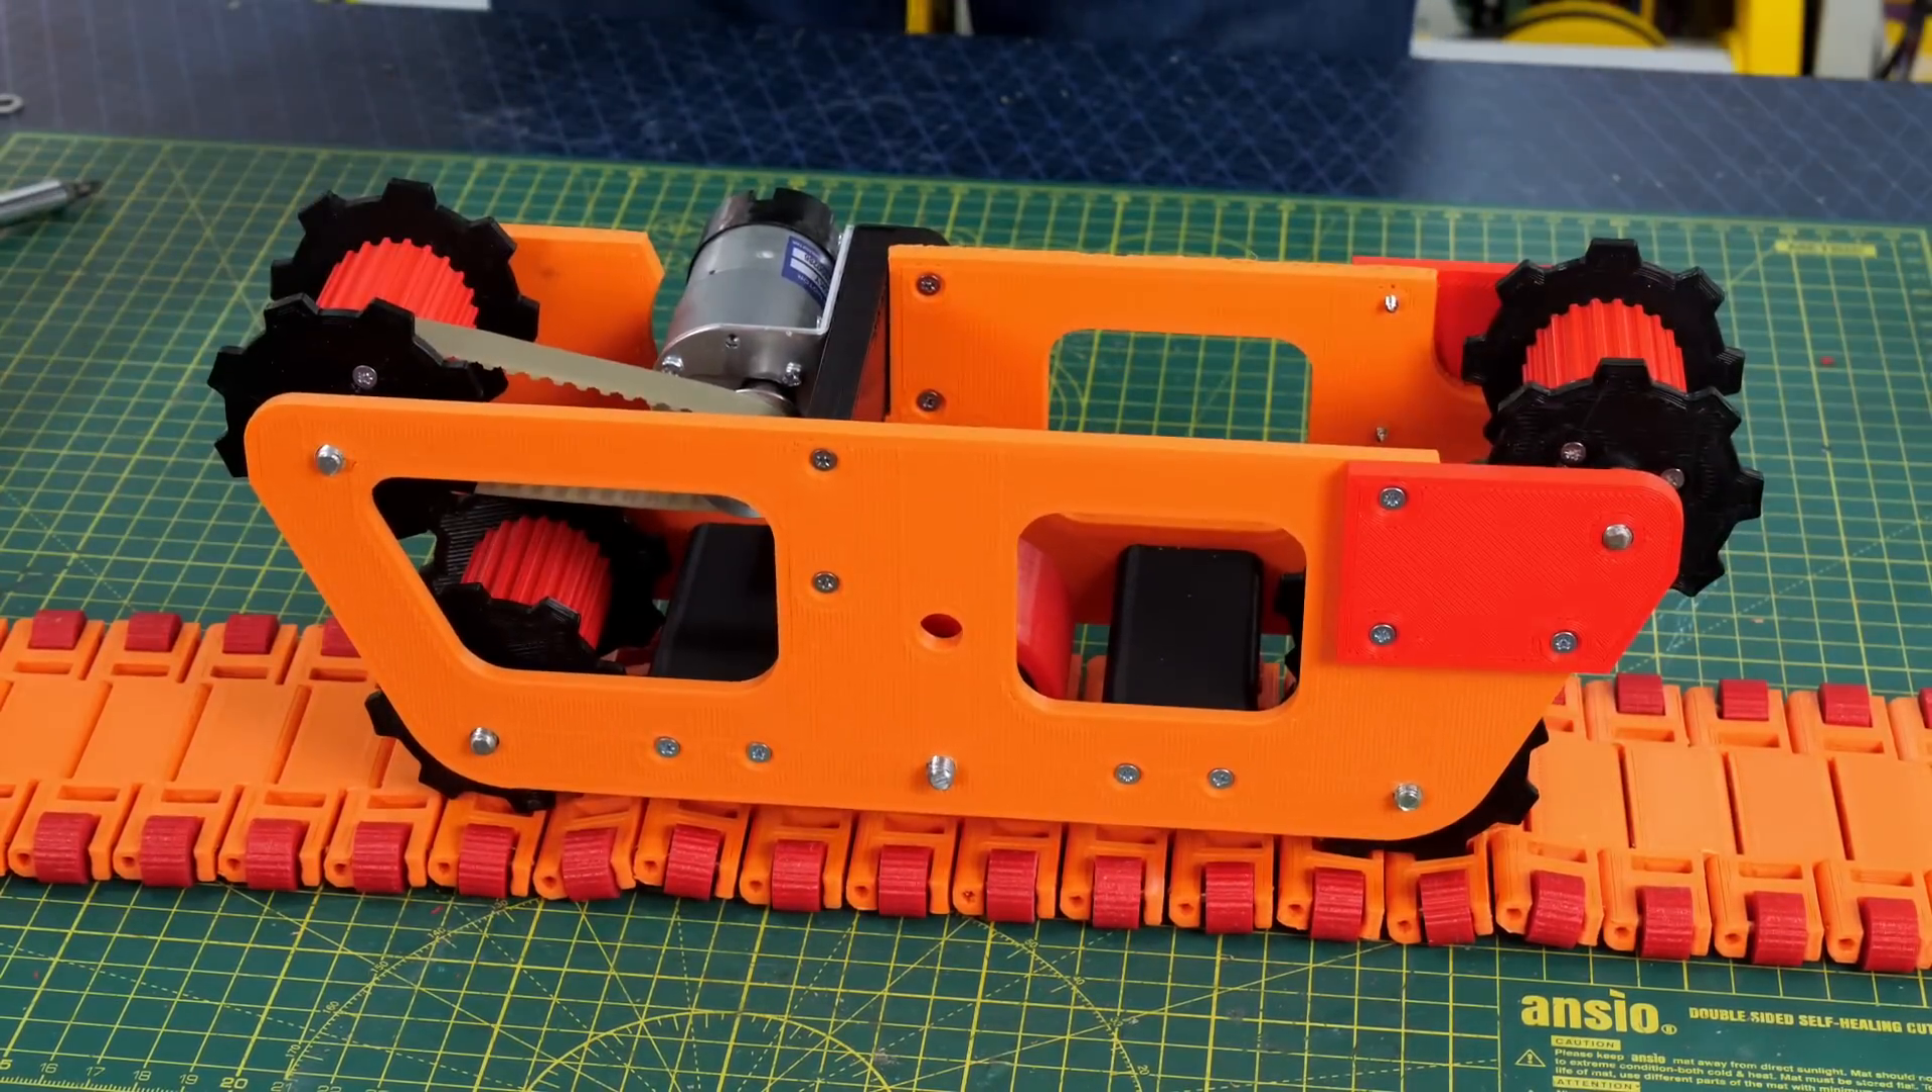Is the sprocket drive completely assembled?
Yes.